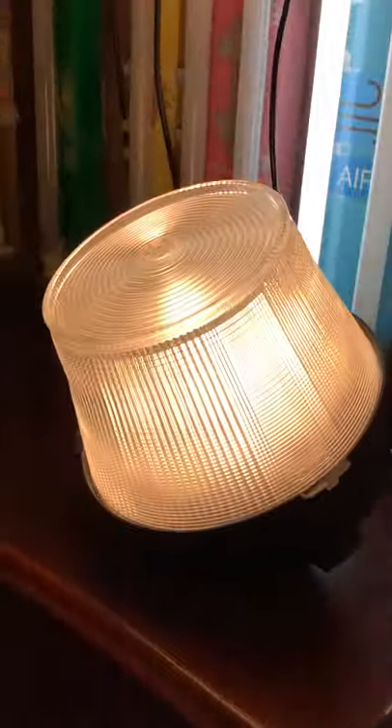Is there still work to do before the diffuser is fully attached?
No.